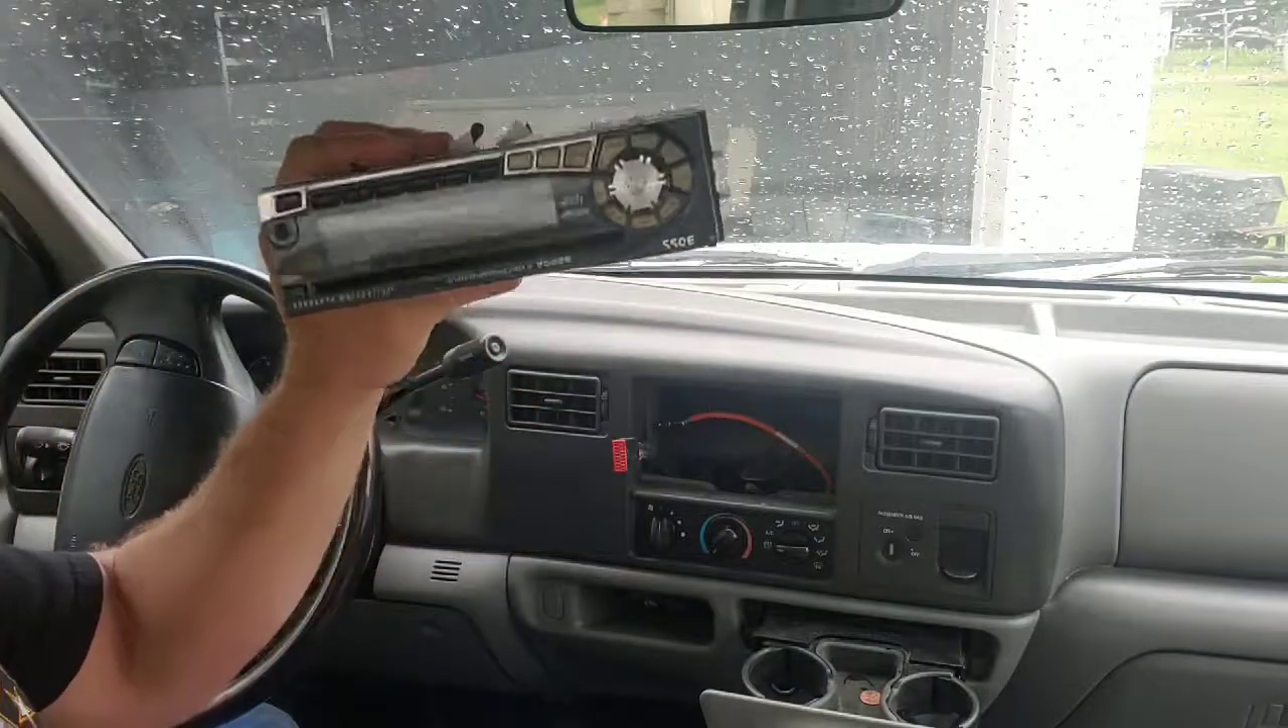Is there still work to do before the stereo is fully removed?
No.